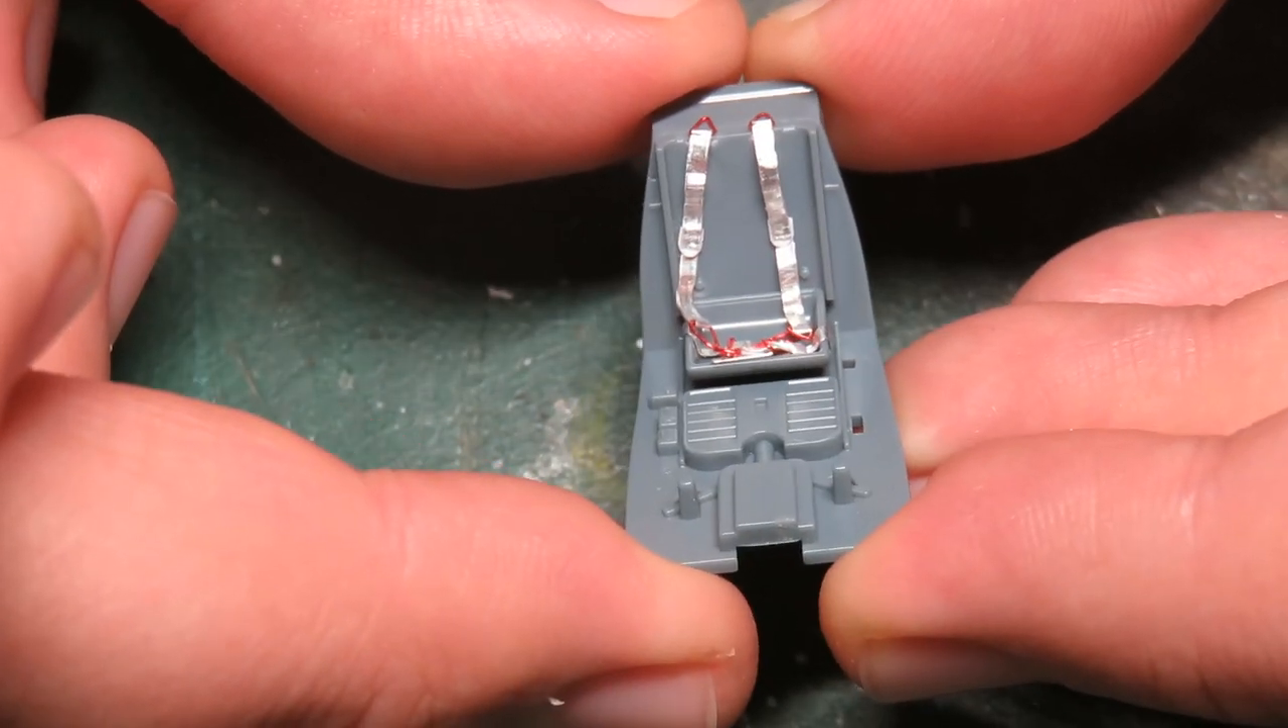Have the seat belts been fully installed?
Yes.